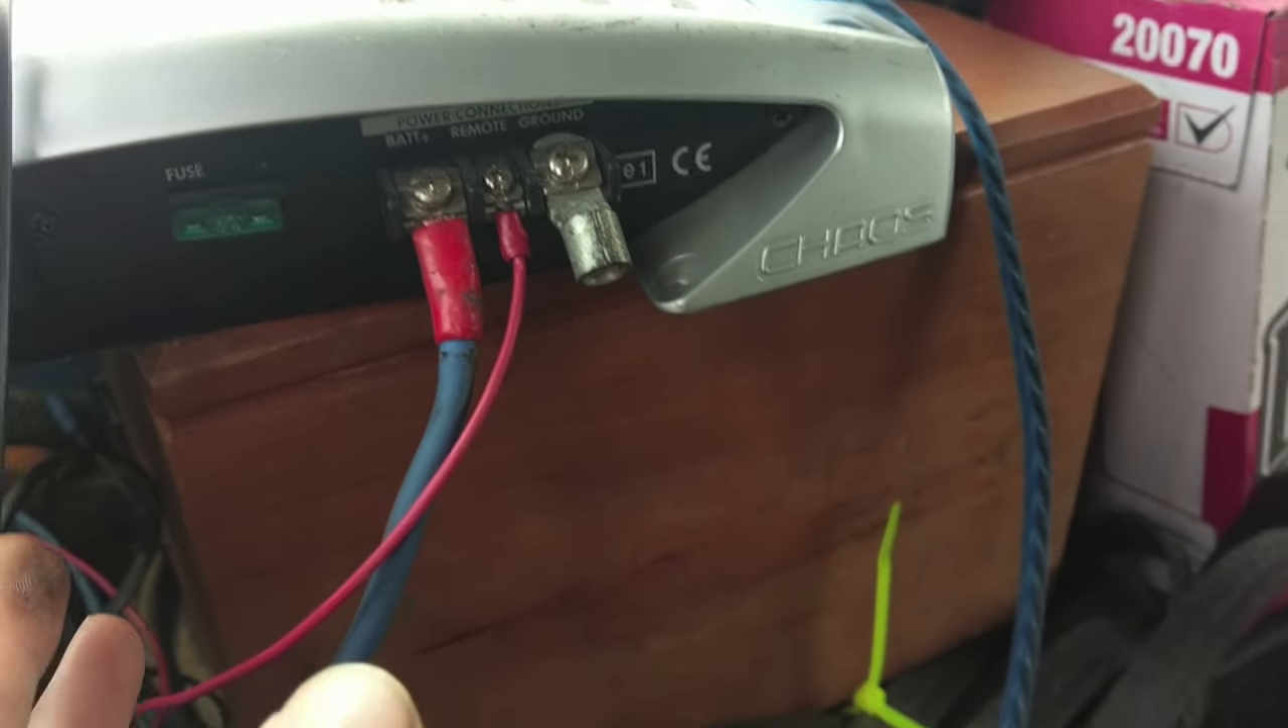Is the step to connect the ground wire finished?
No.